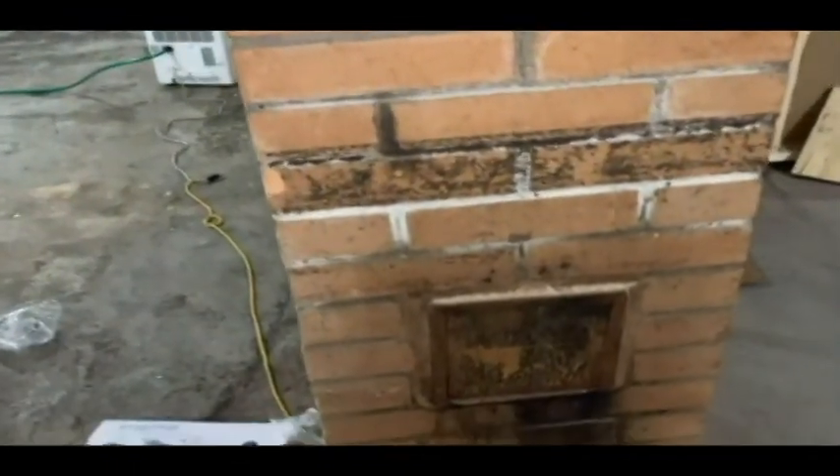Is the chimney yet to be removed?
Yes.